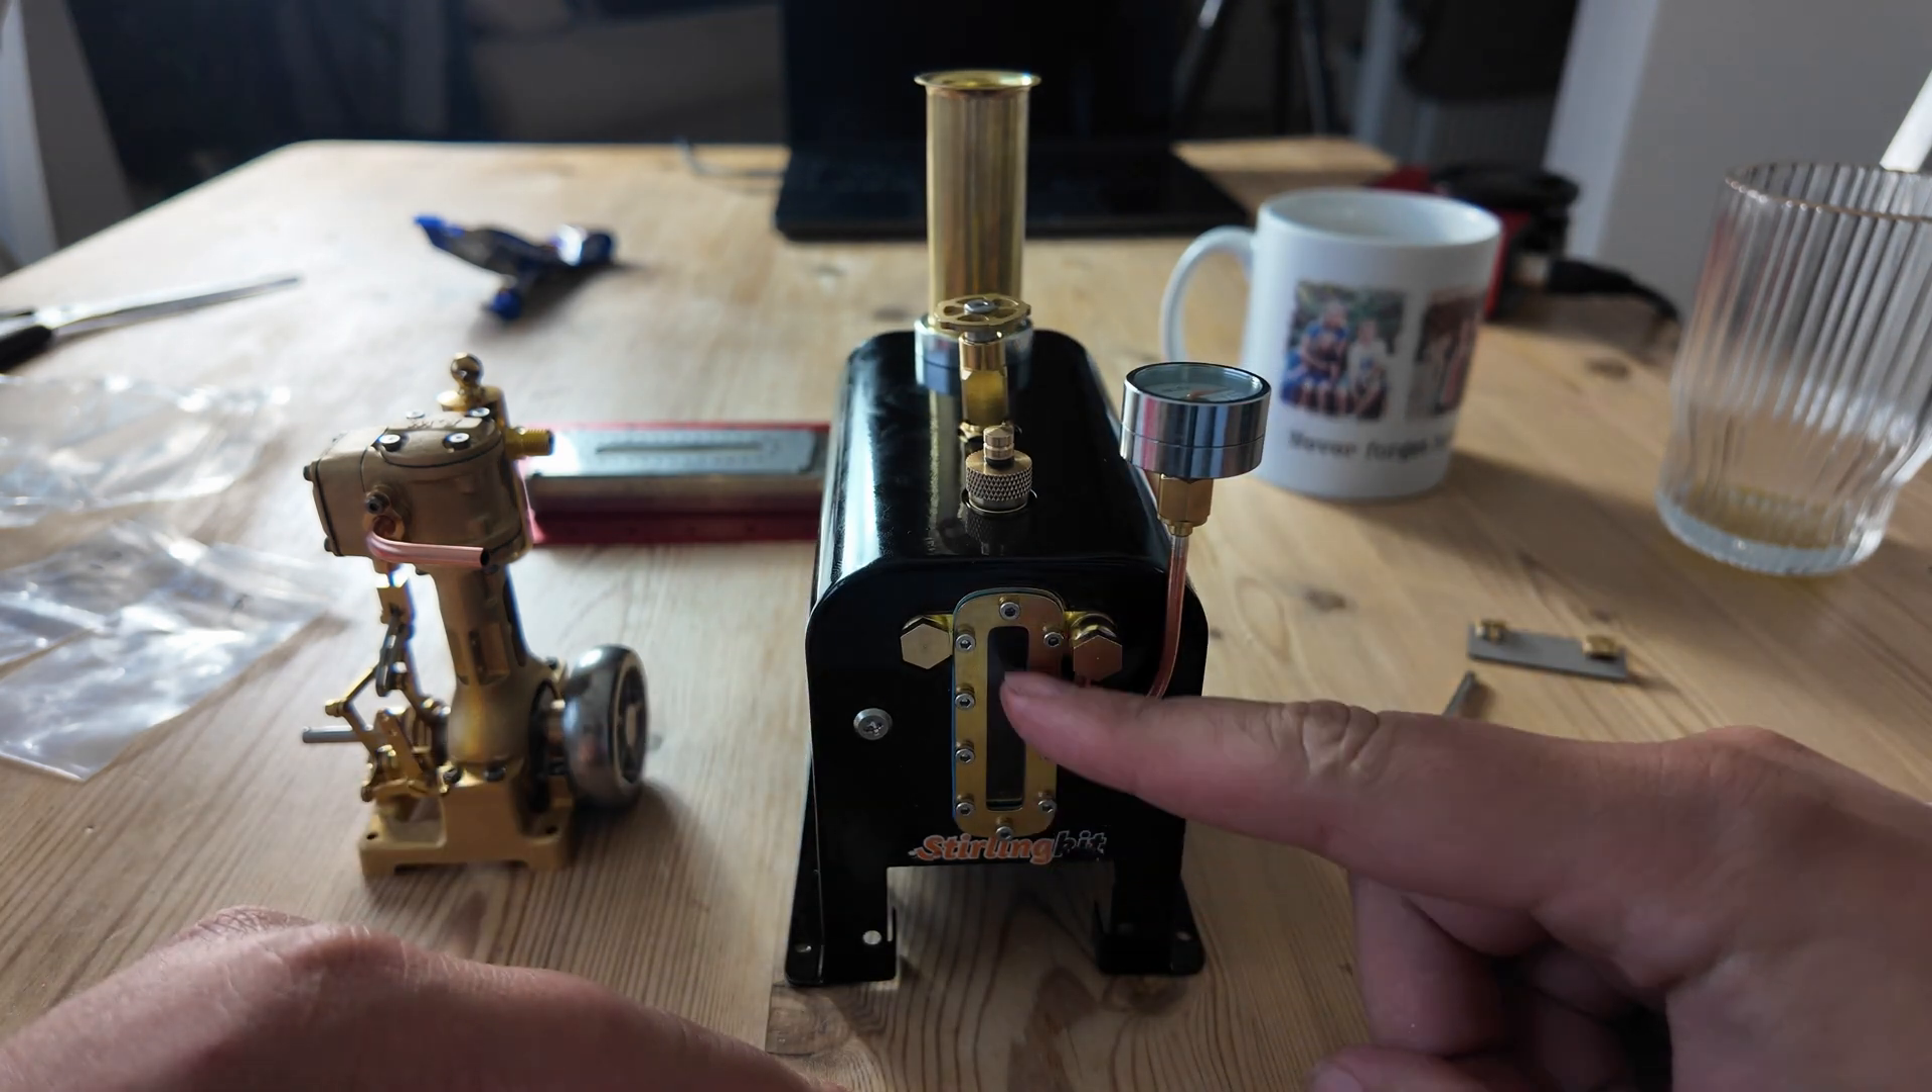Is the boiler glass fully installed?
Yes.